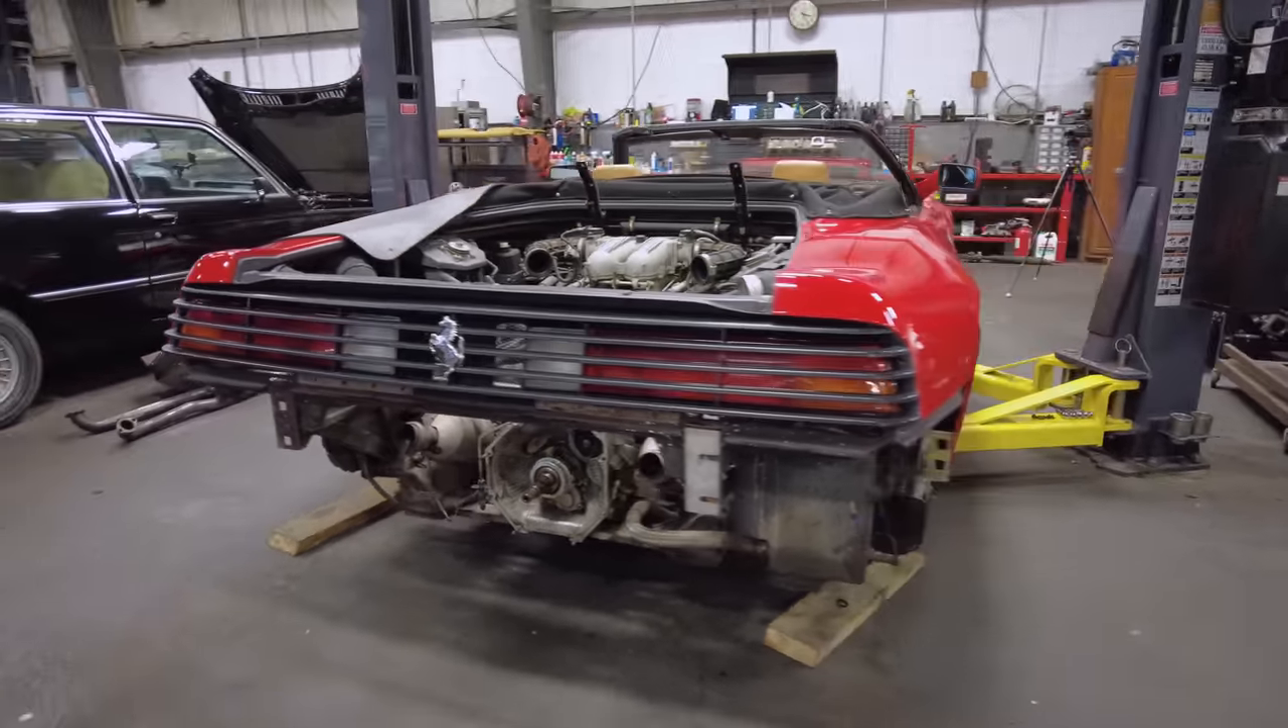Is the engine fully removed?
No.